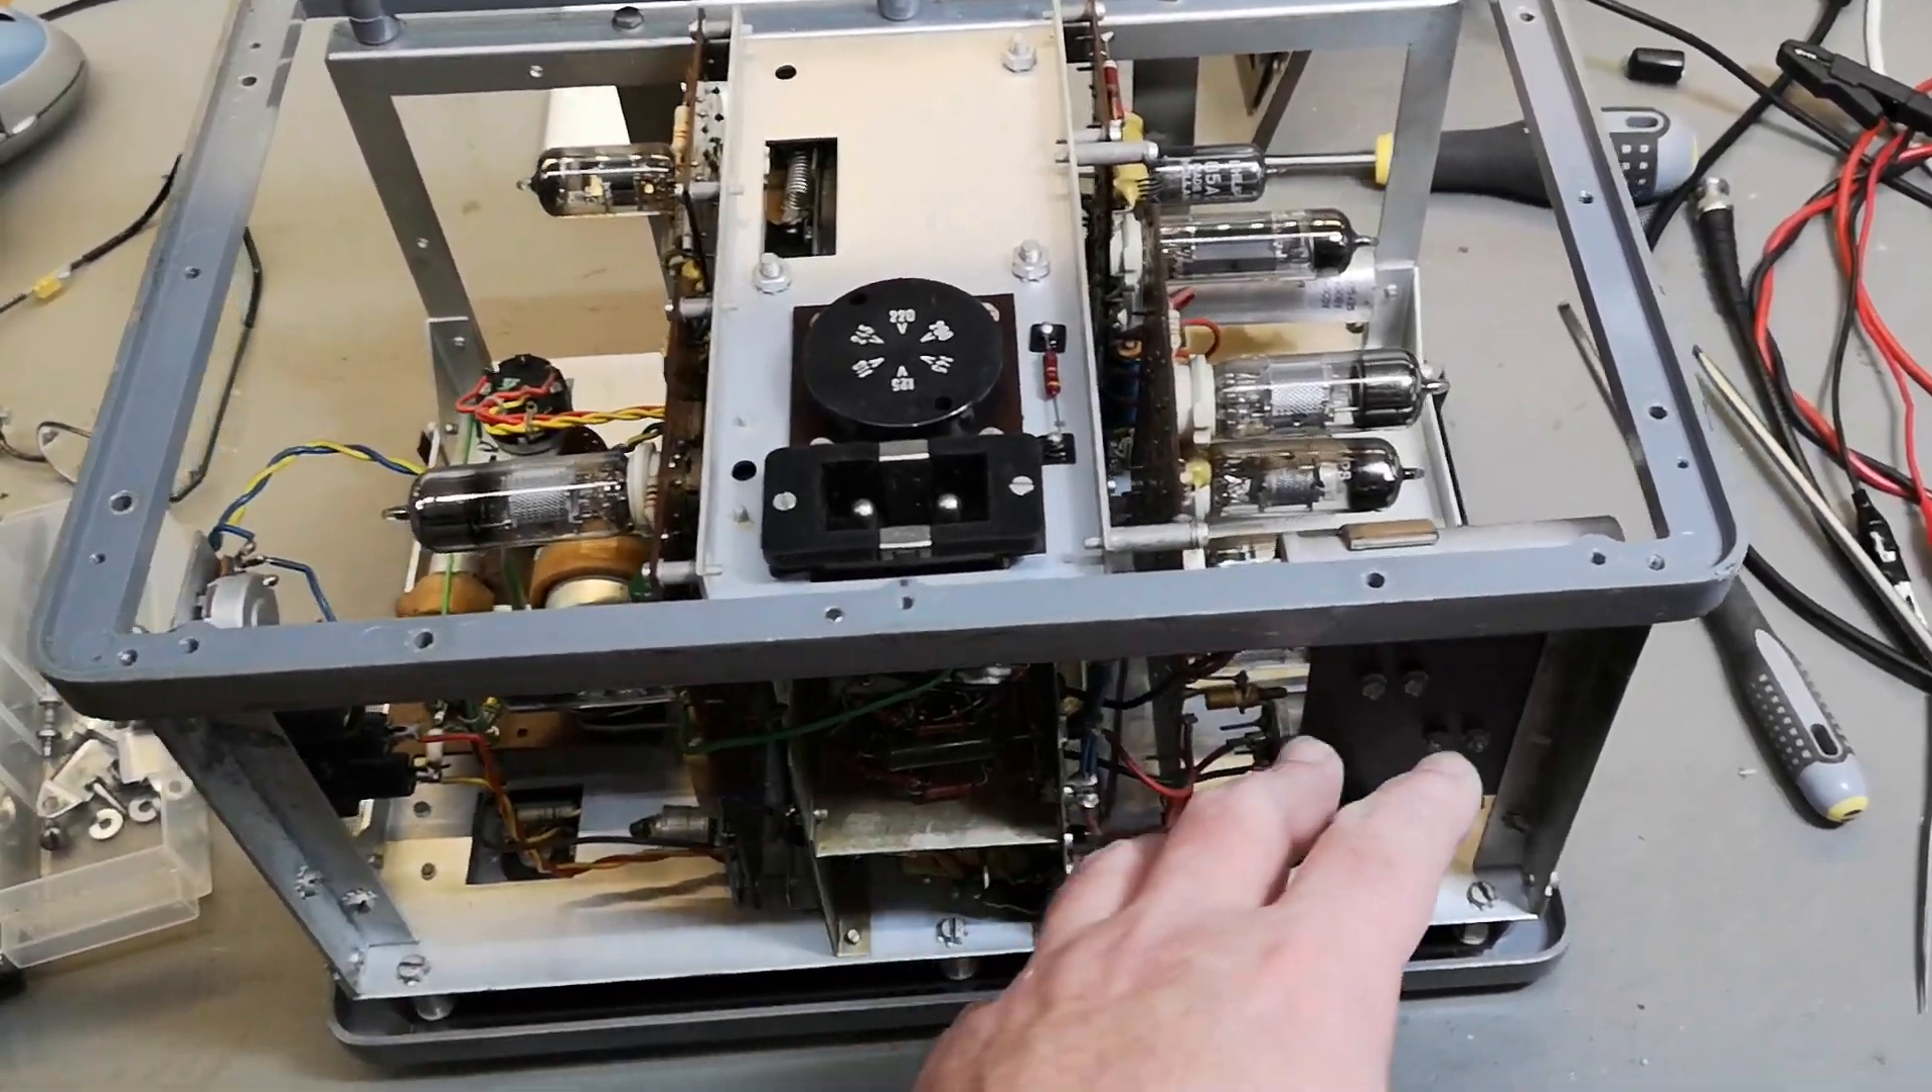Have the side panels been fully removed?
Yes.